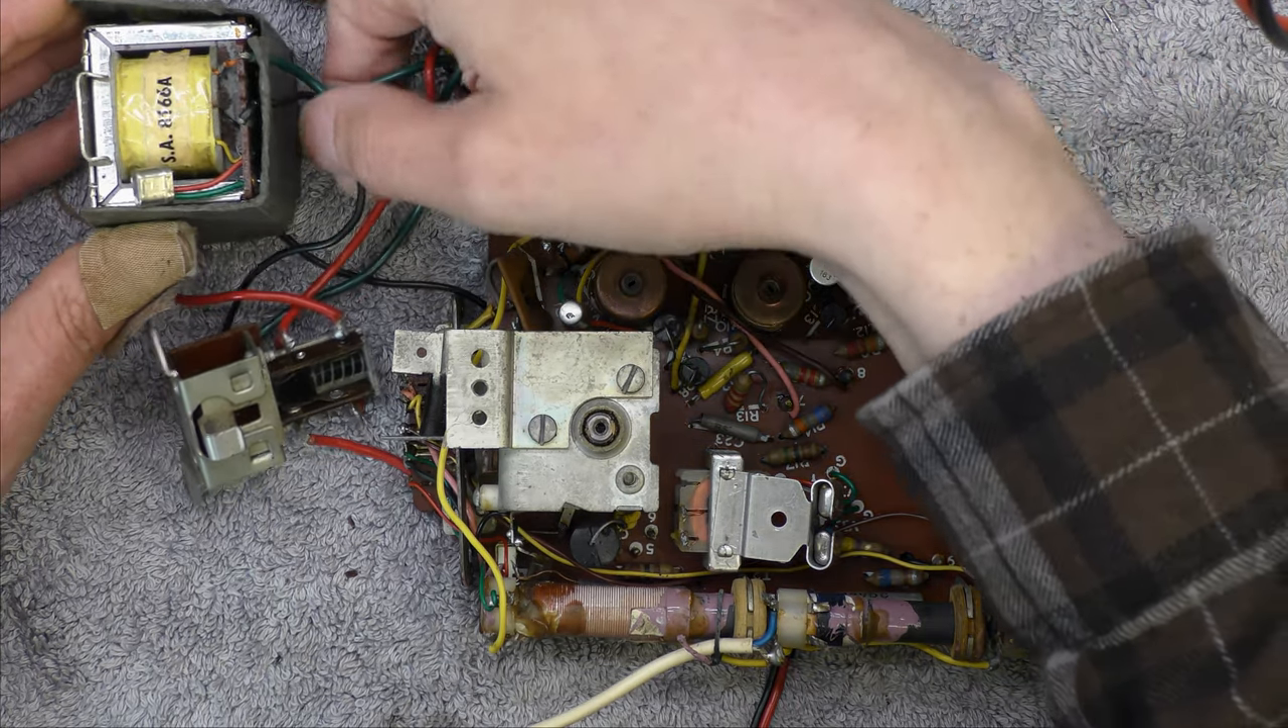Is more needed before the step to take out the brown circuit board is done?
No.